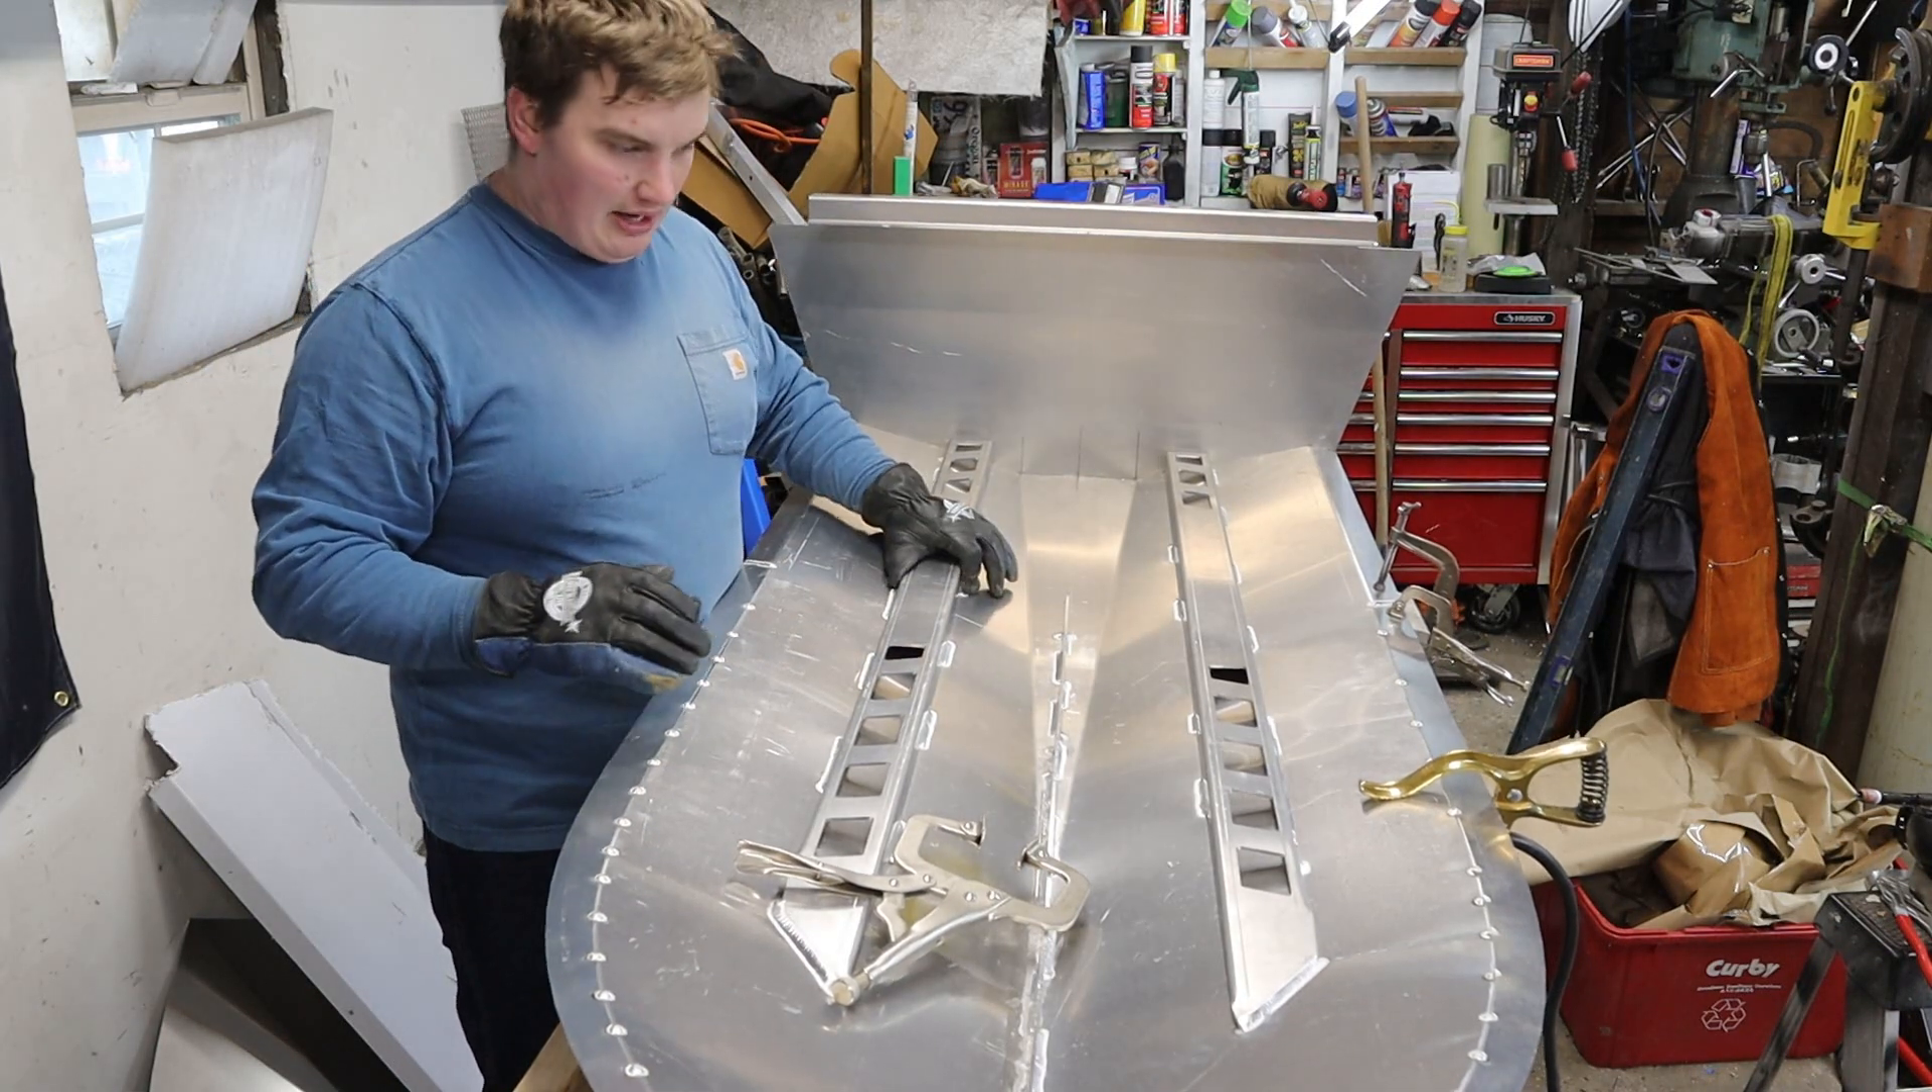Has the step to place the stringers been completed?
Yes.